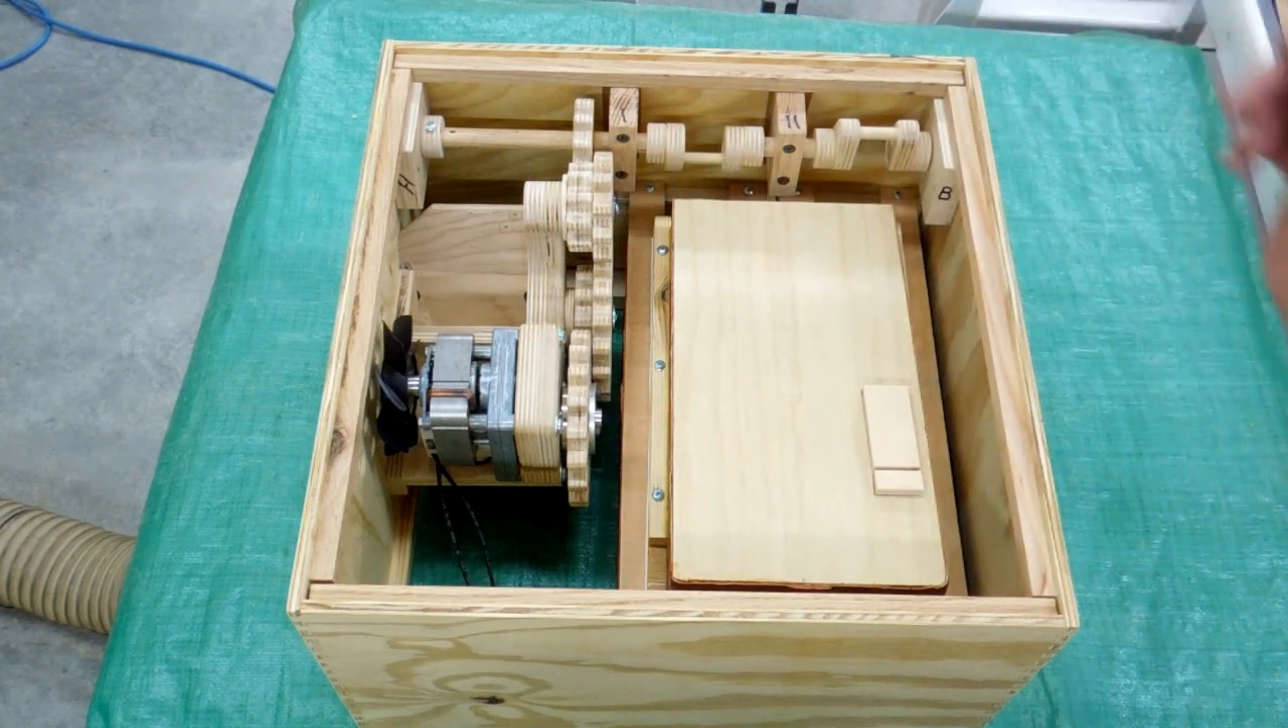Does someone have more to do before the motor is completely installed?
No.